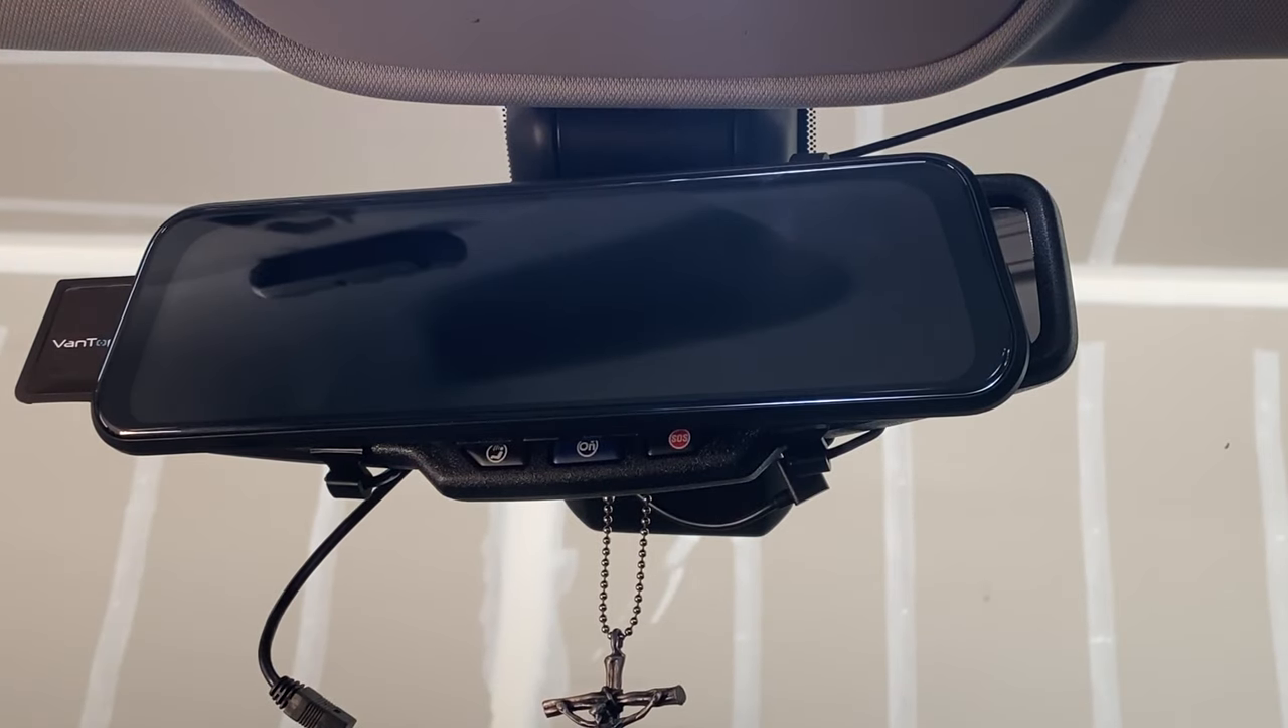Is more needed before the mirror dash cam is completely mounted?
No.